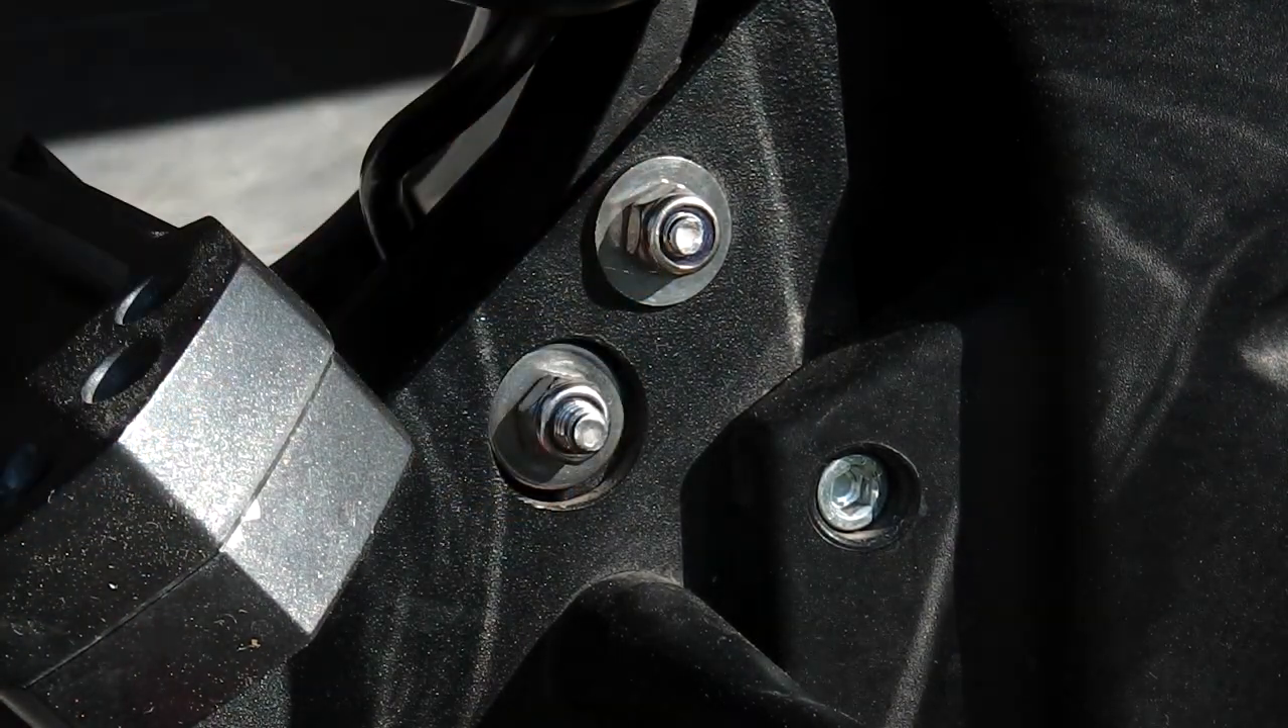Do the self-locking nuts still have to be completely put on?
No.